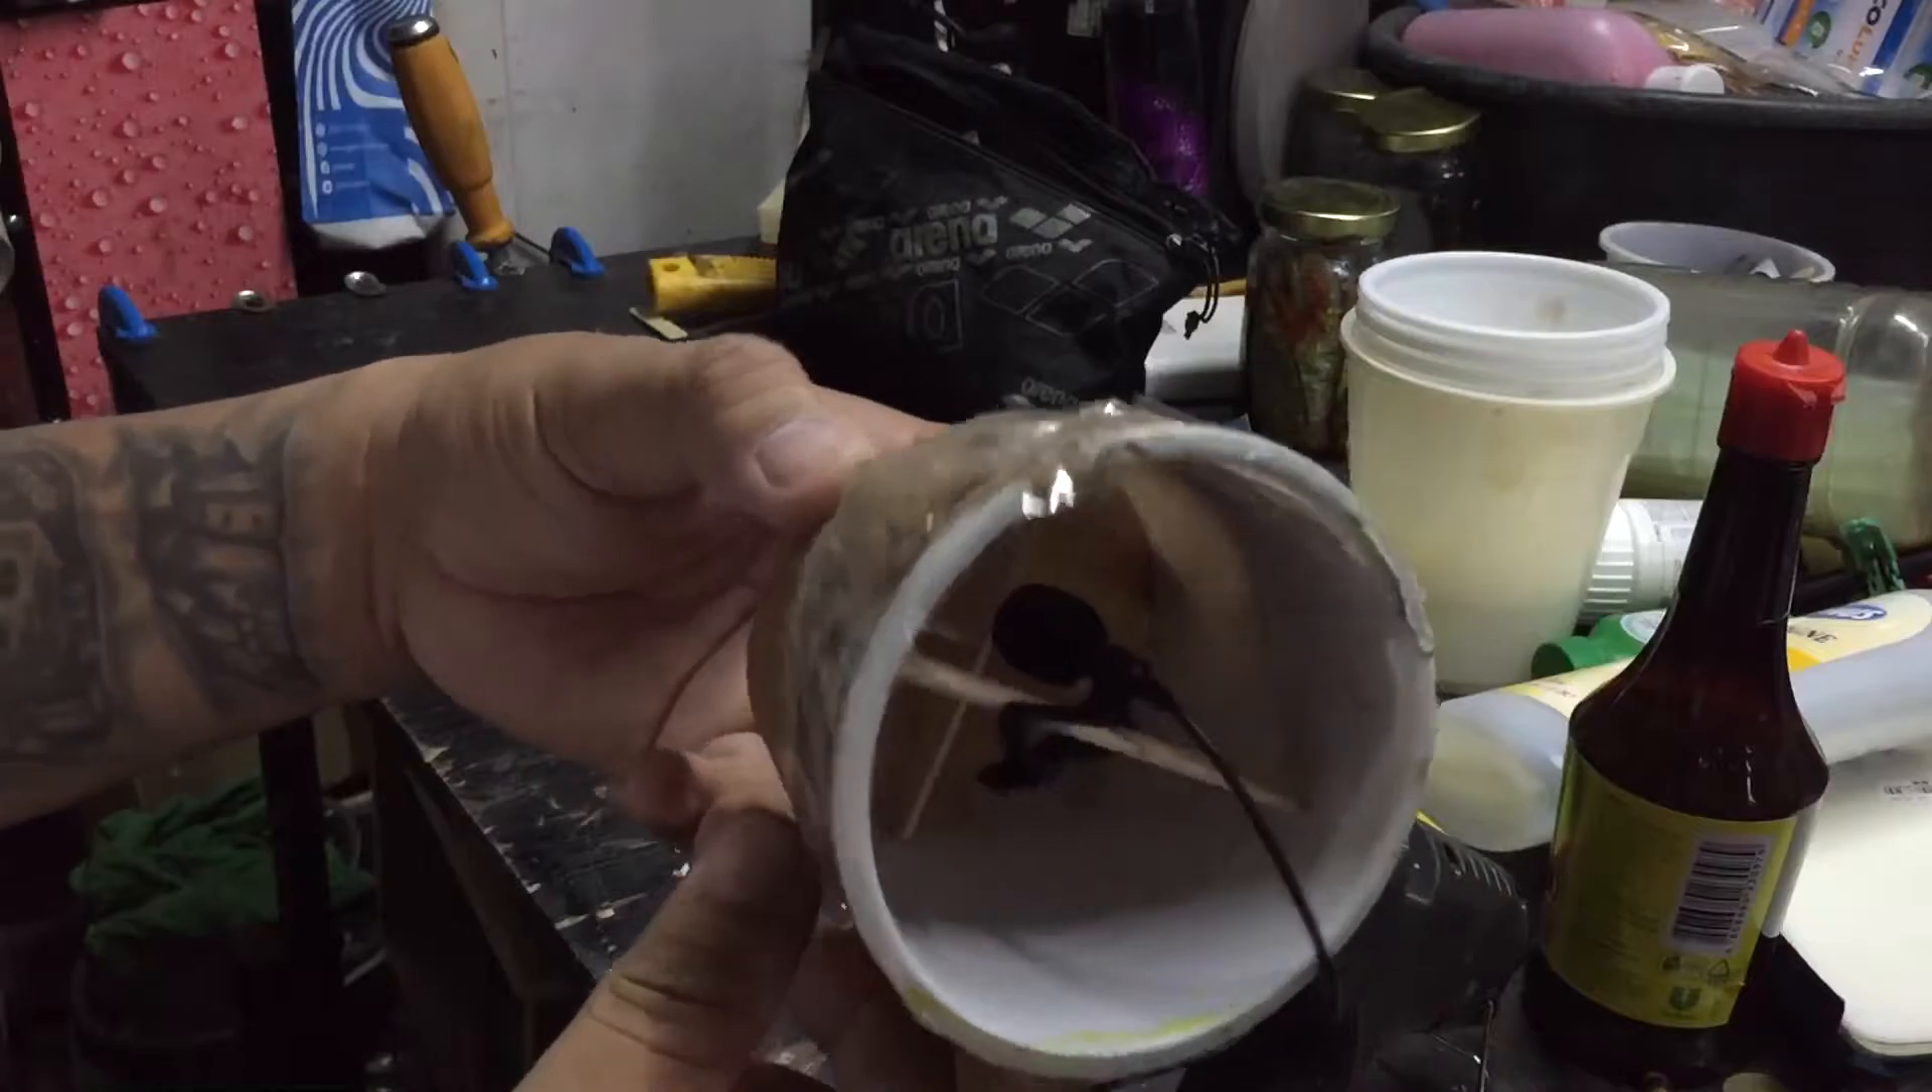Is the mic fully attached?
Yes.